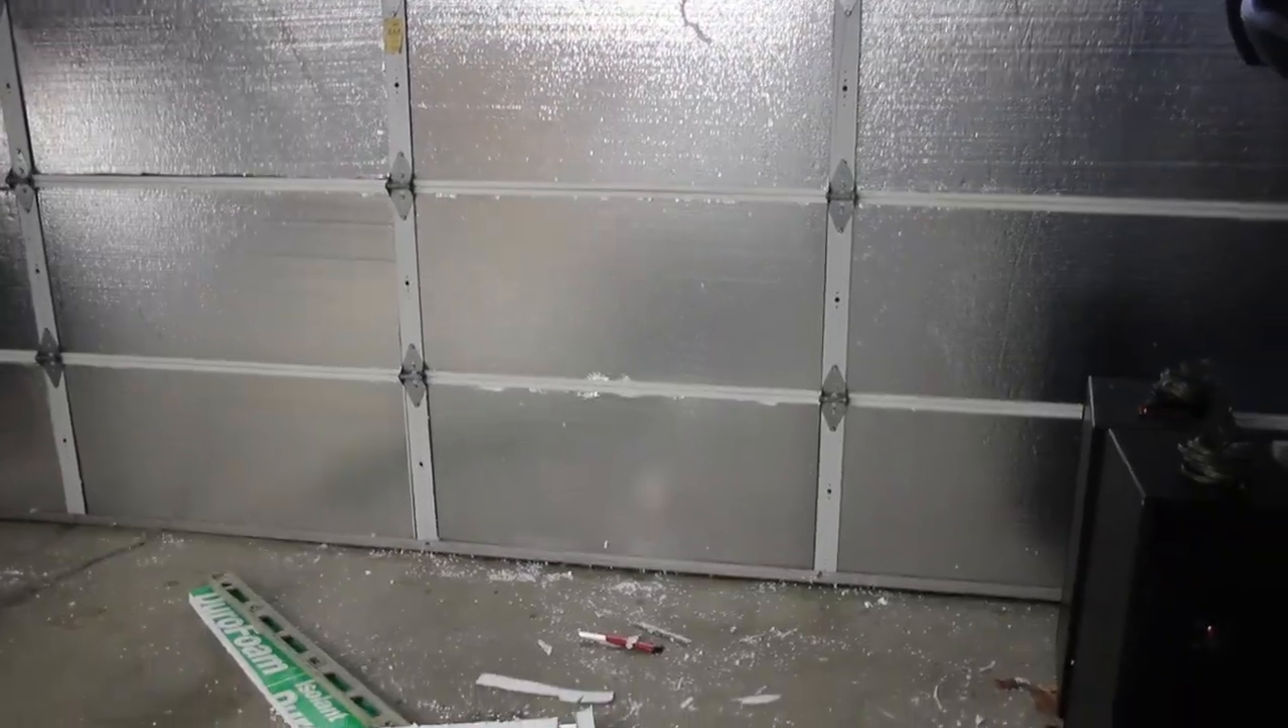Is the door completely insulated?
Yes.